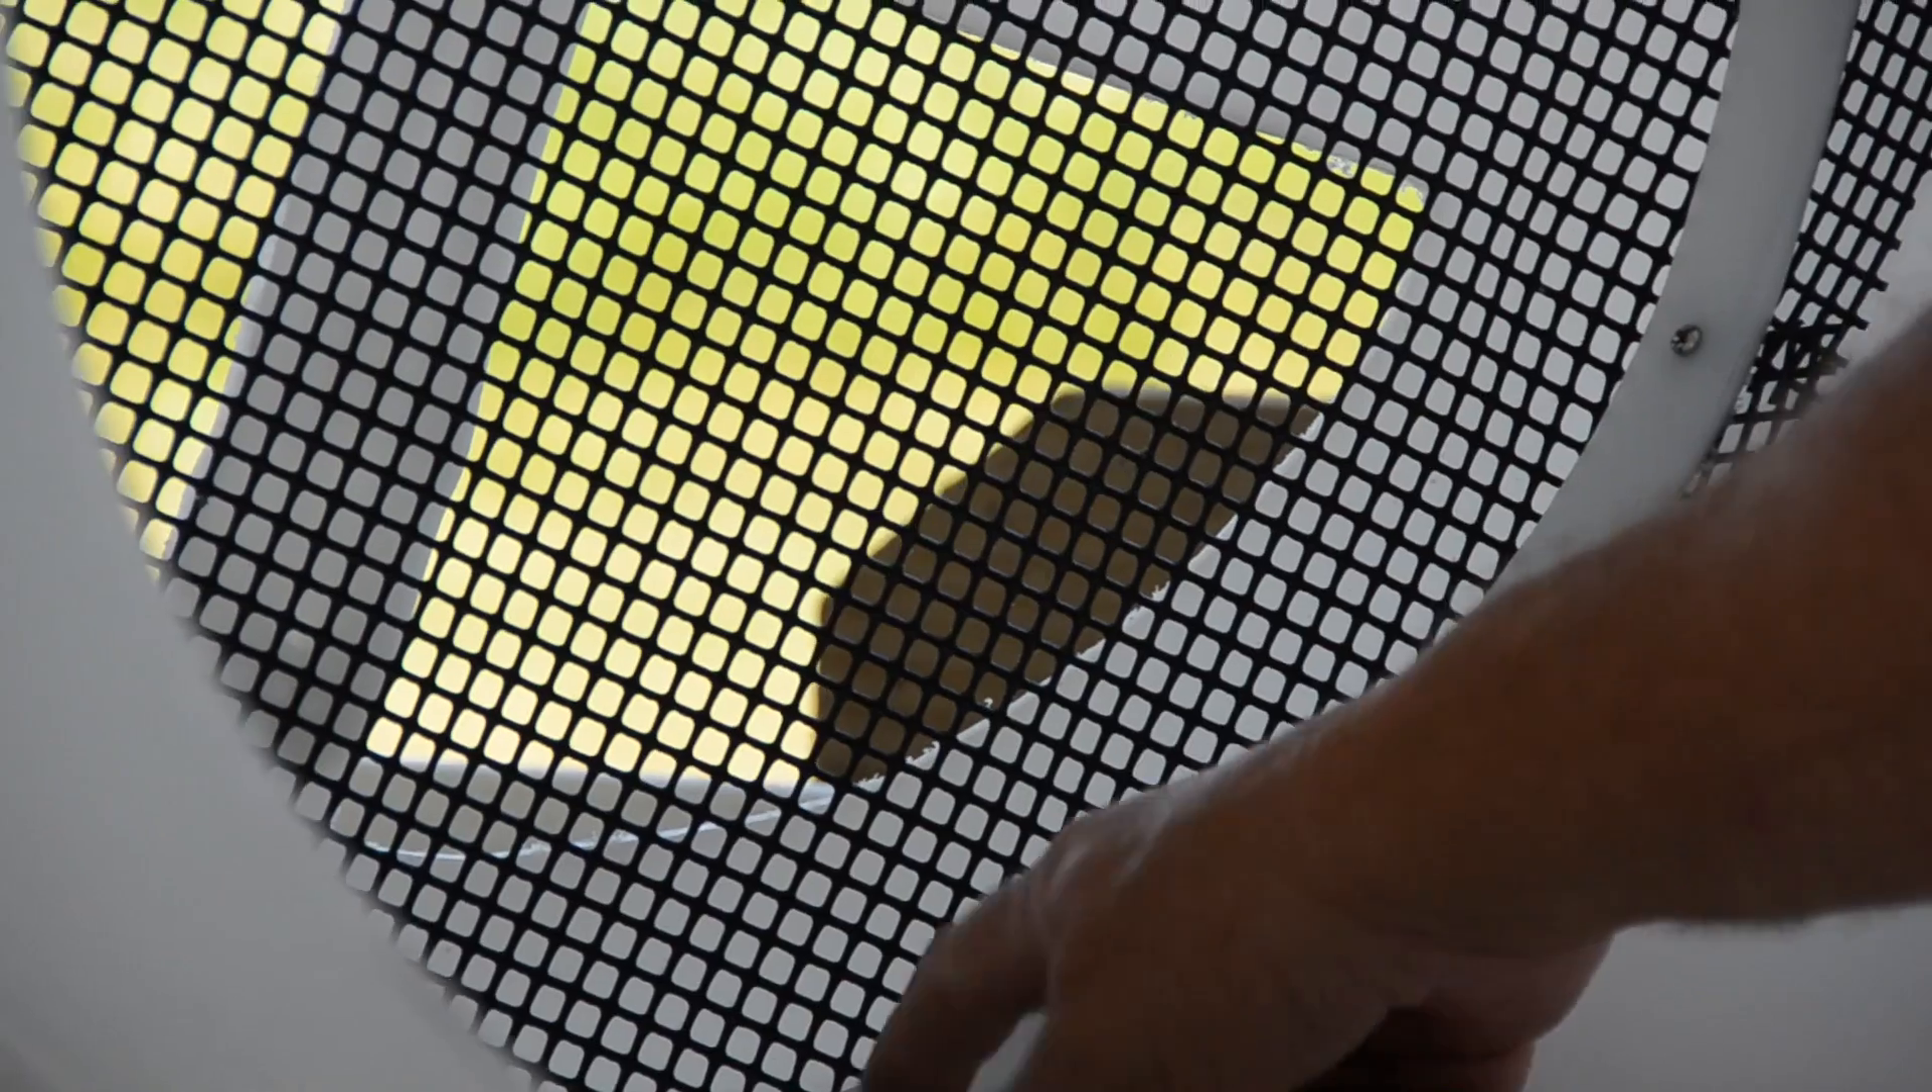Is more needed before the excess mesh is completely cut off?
Yes.